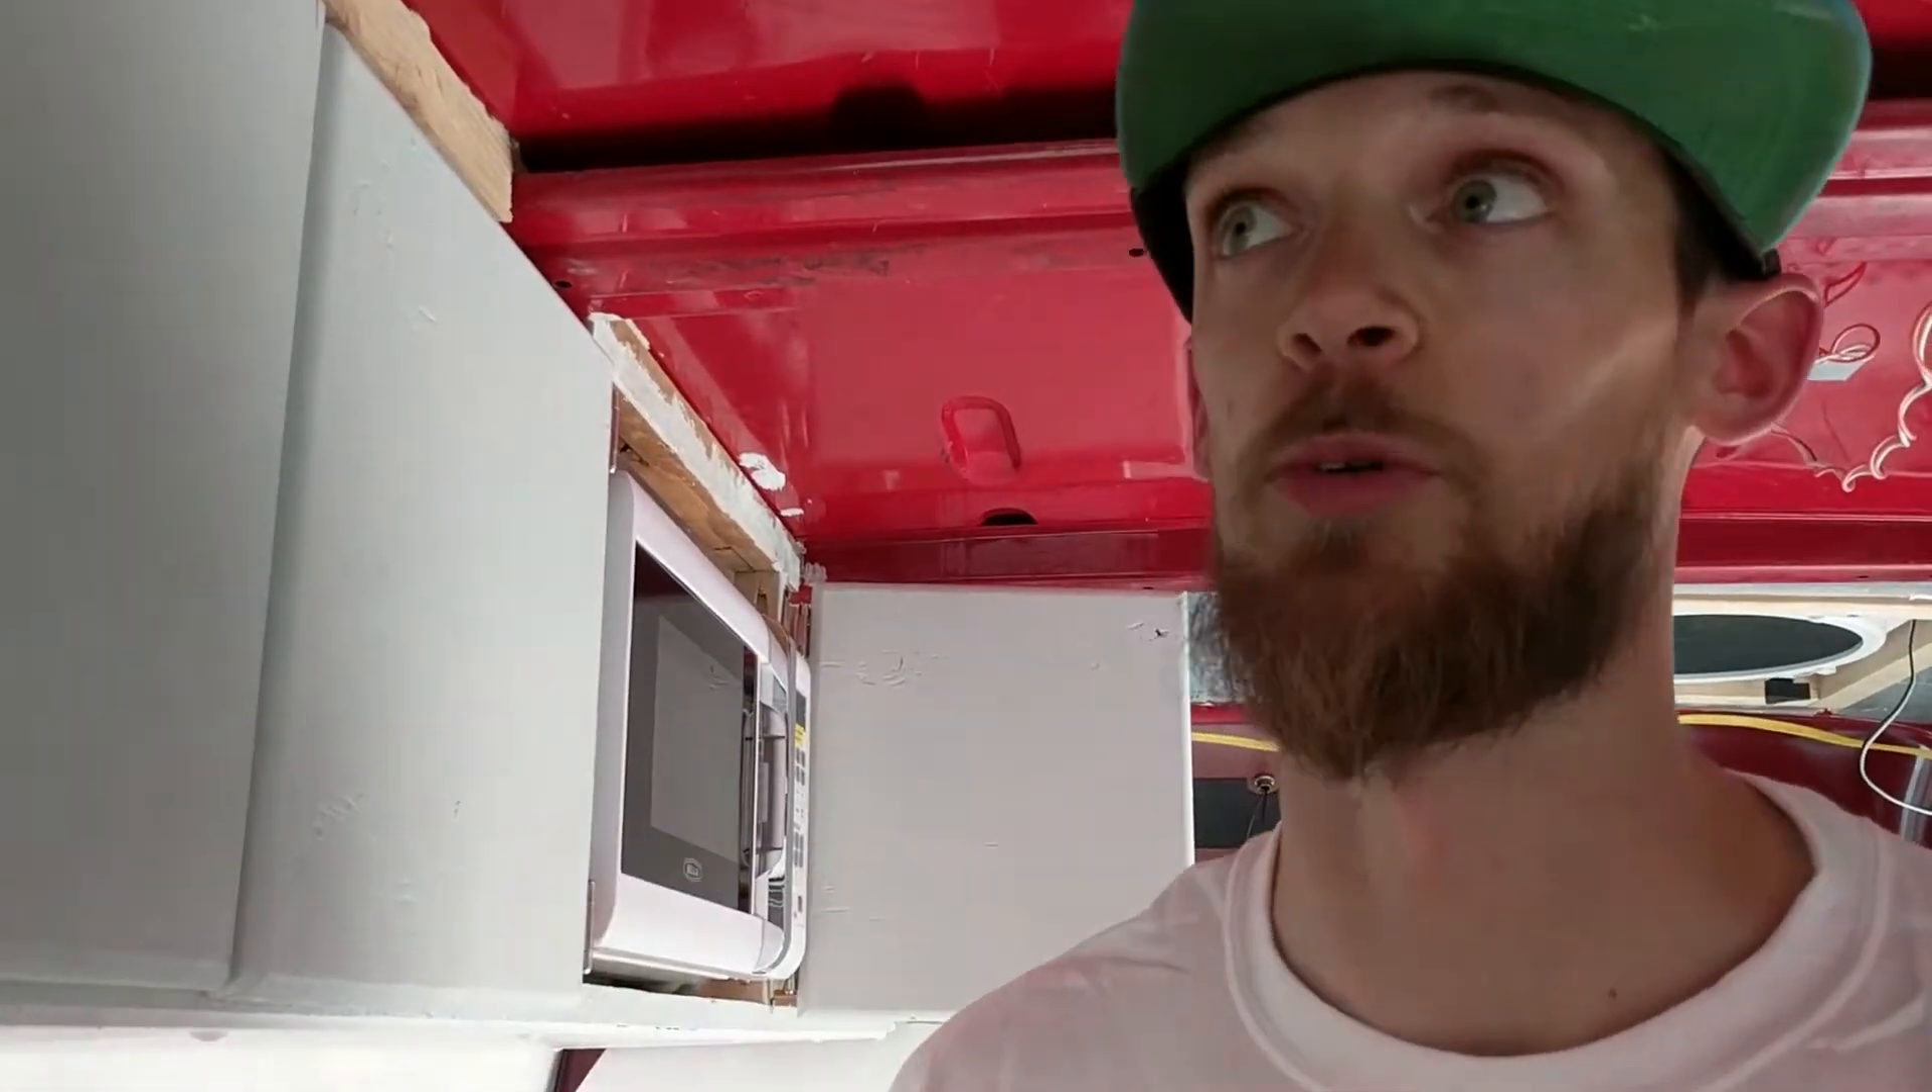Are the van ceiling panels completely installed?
No.